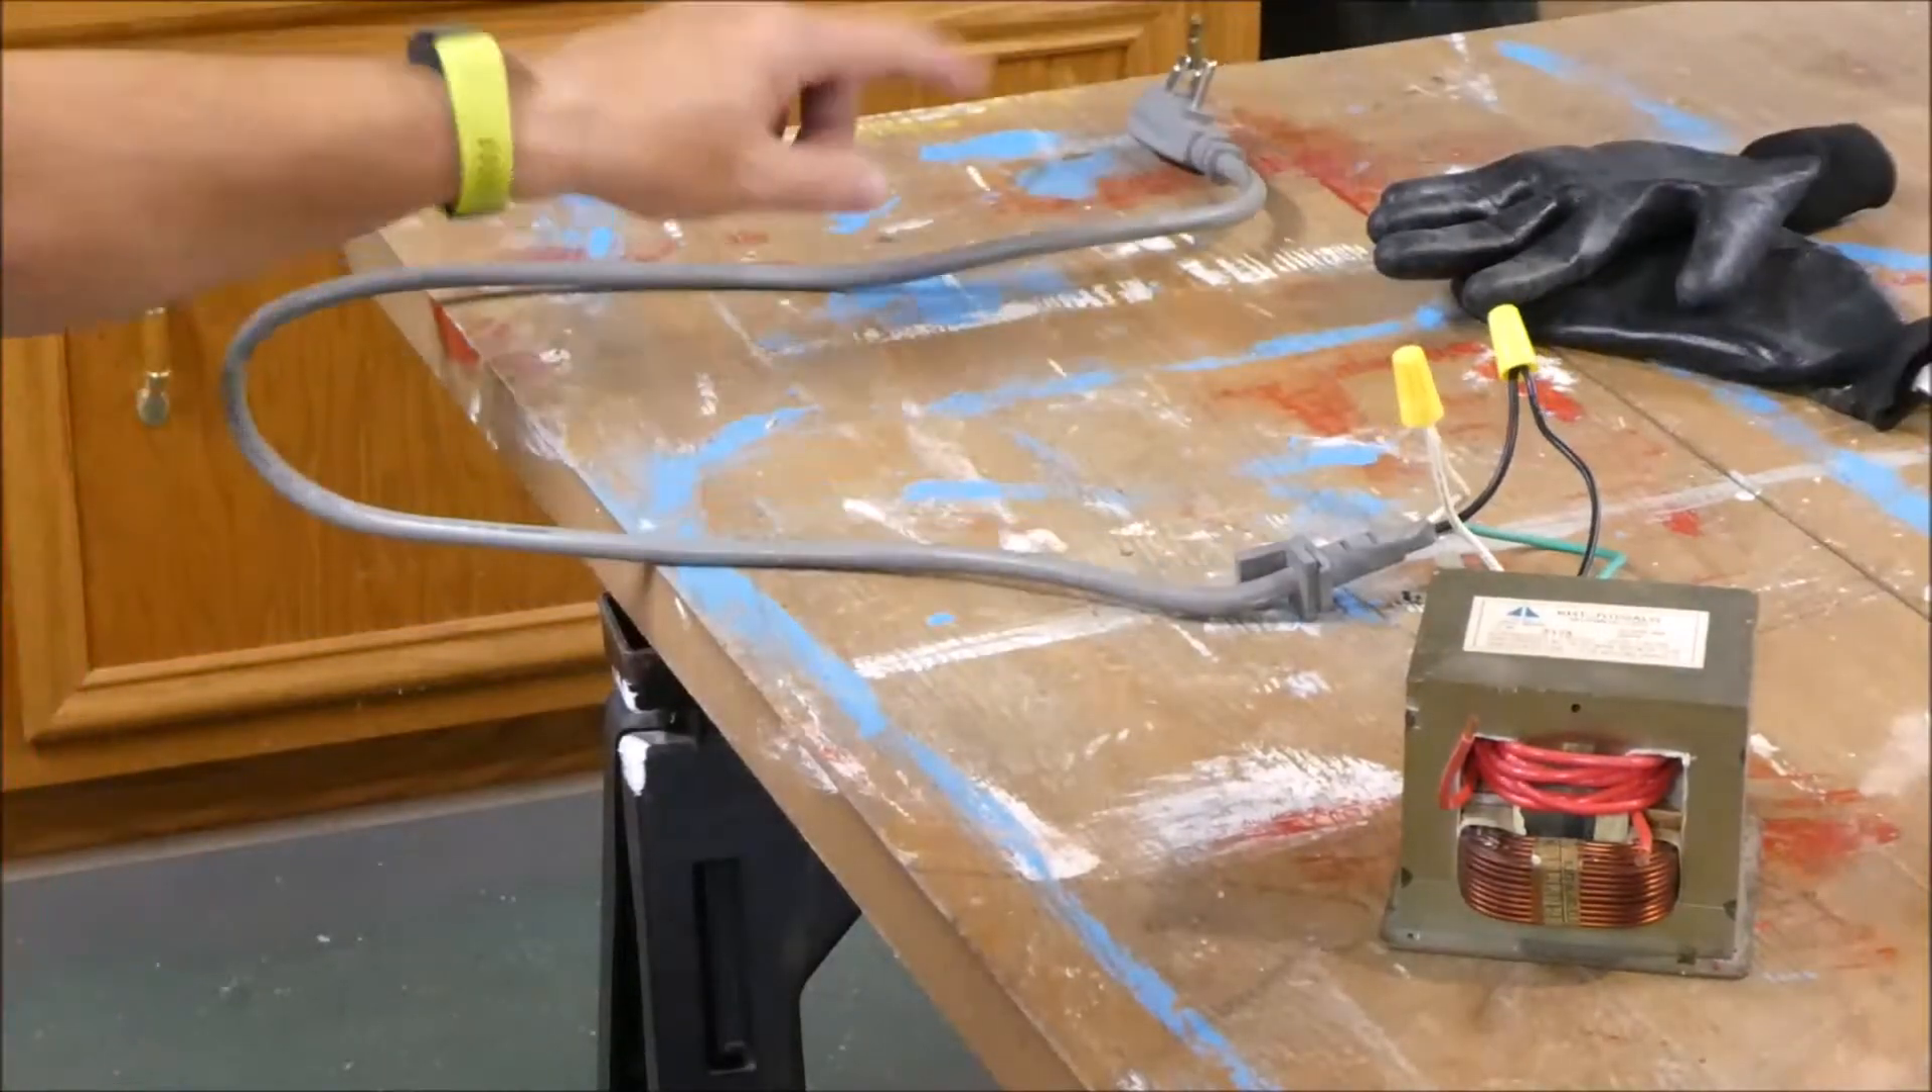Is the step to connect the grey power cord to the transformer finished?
Yes.